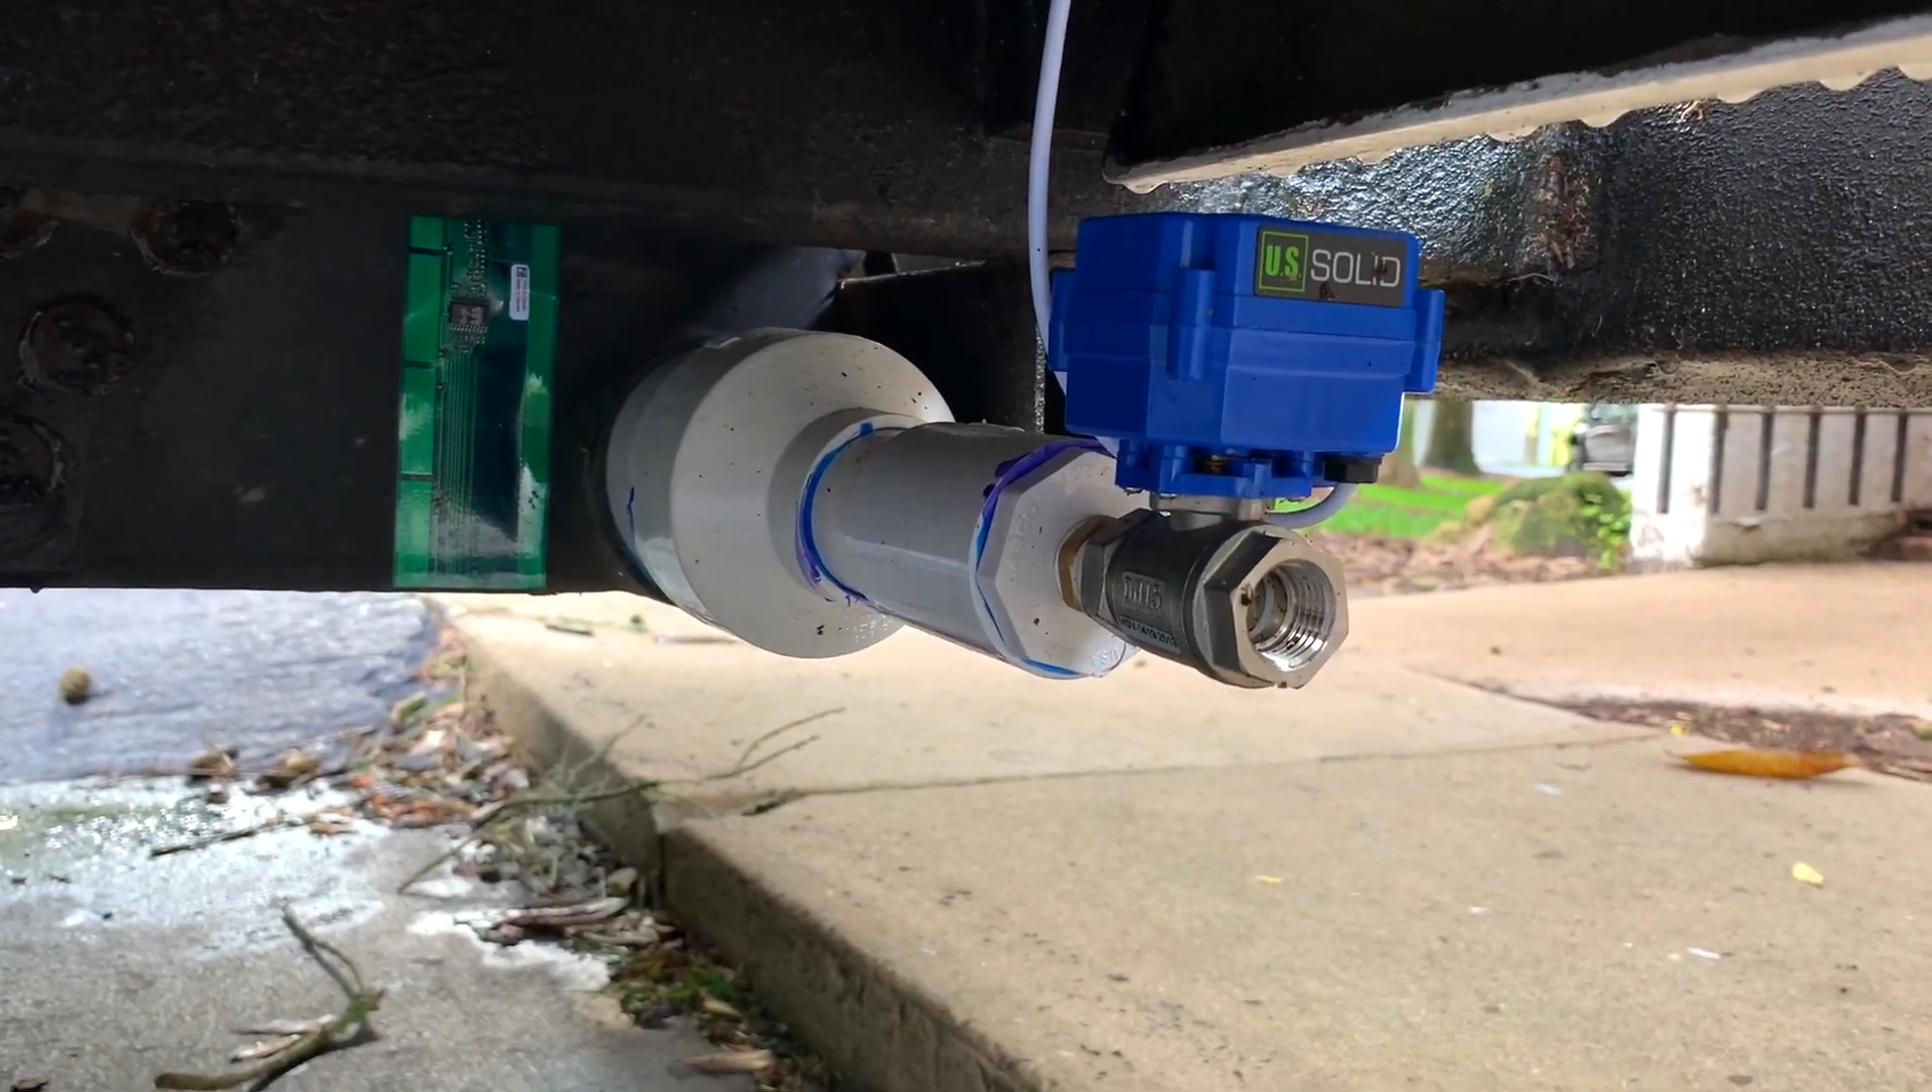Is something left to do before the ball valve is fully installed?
No.